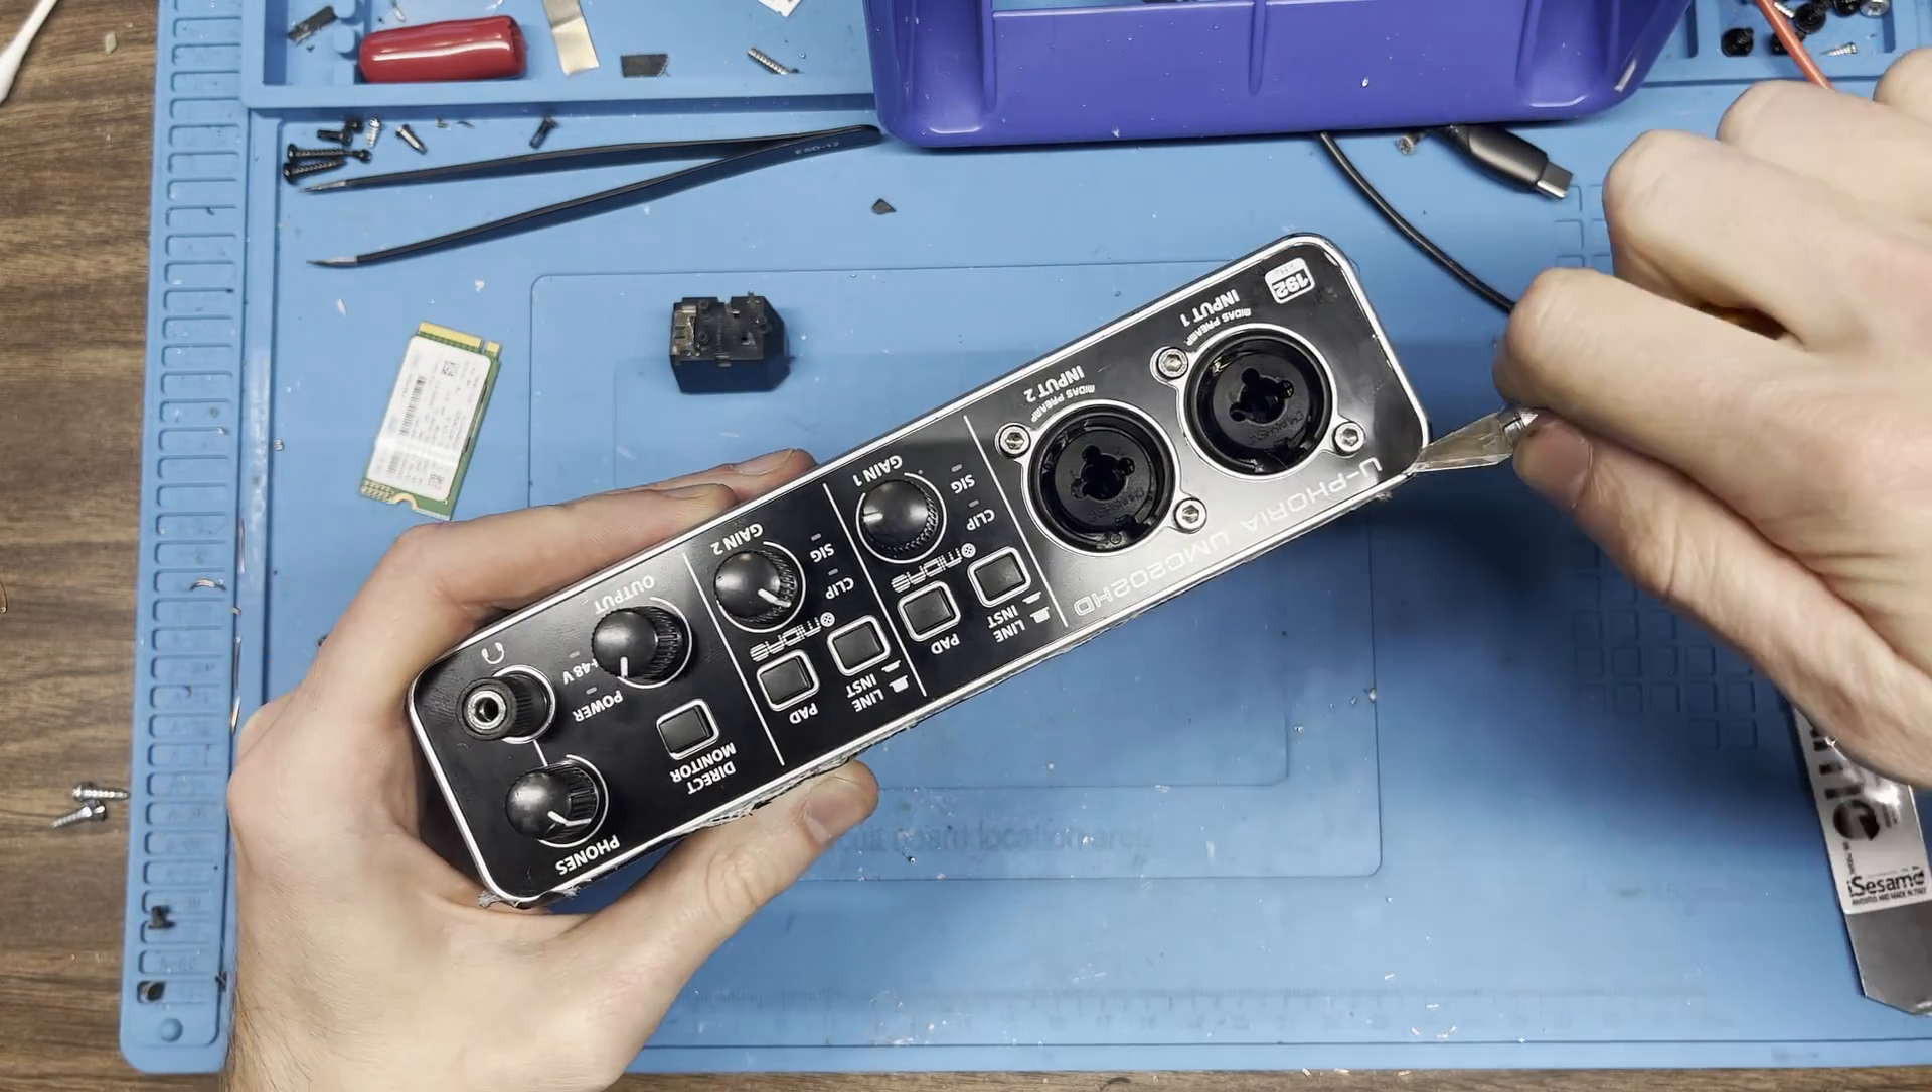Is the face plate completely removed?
No.